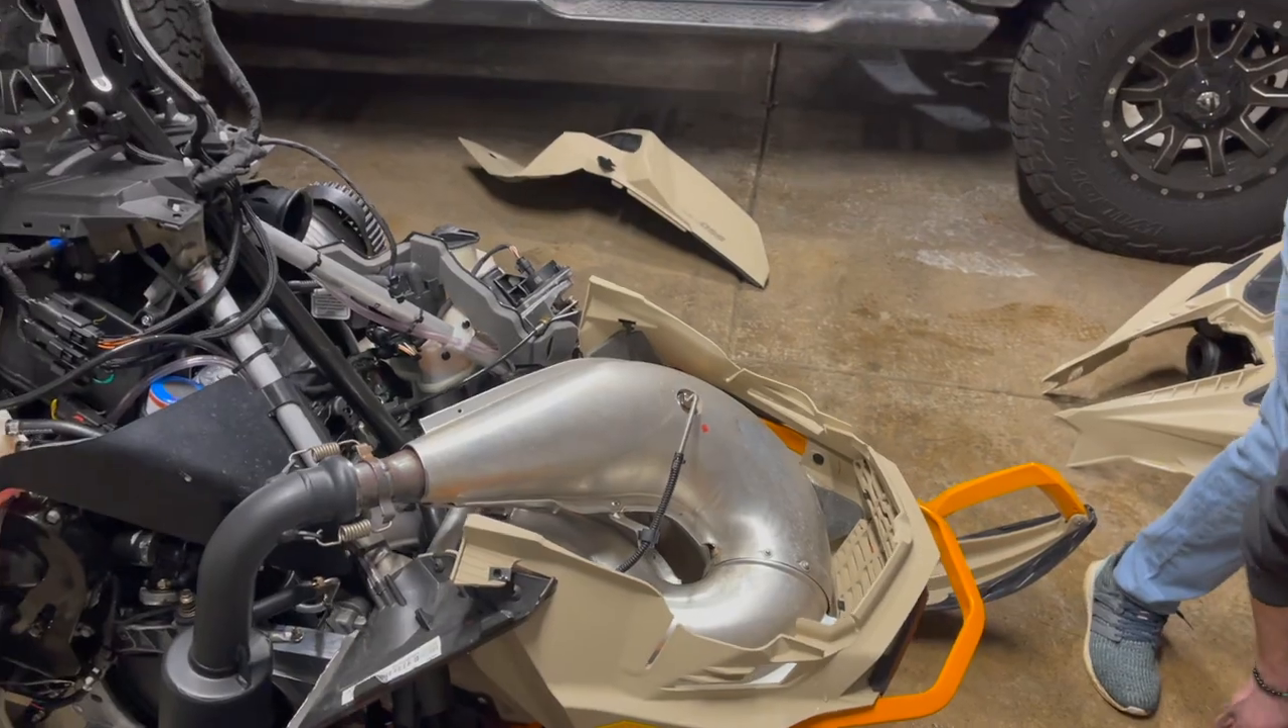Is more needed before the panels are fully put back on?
Yes.